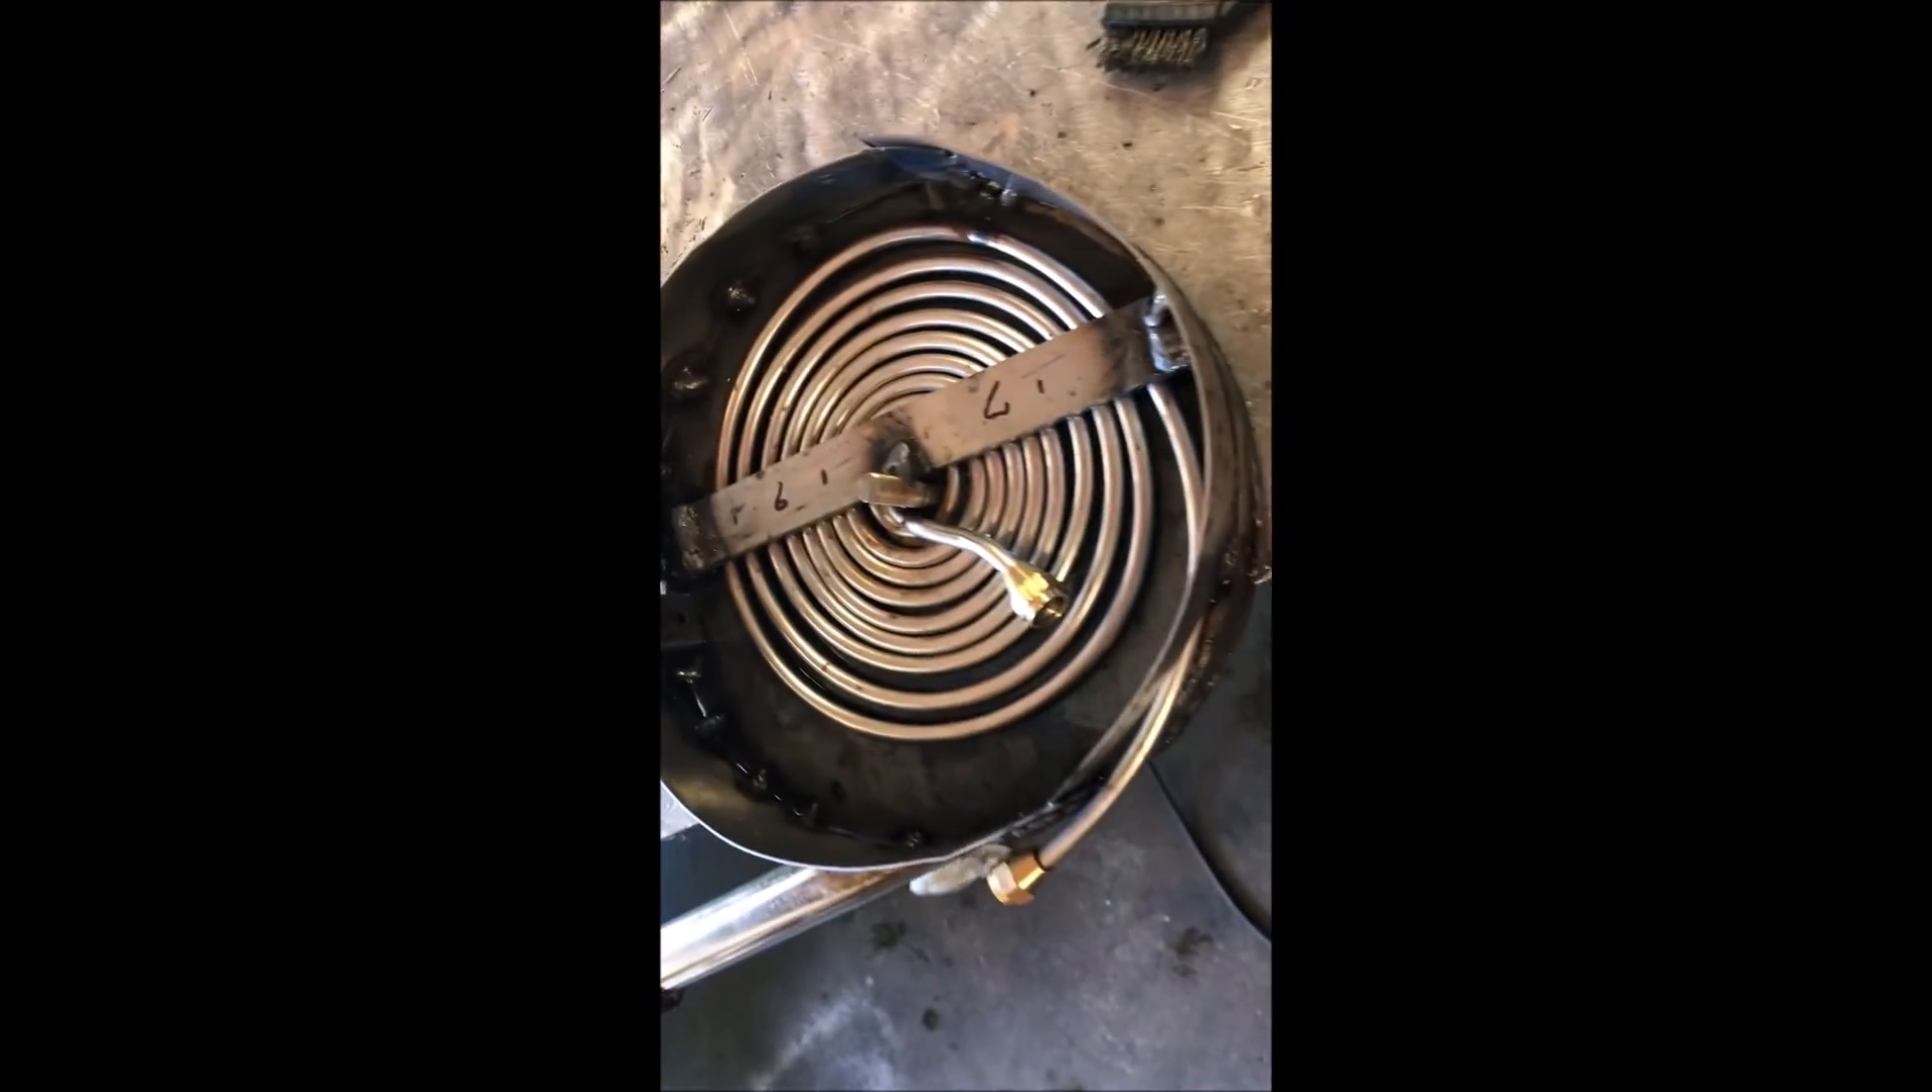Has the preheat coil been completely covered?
No.